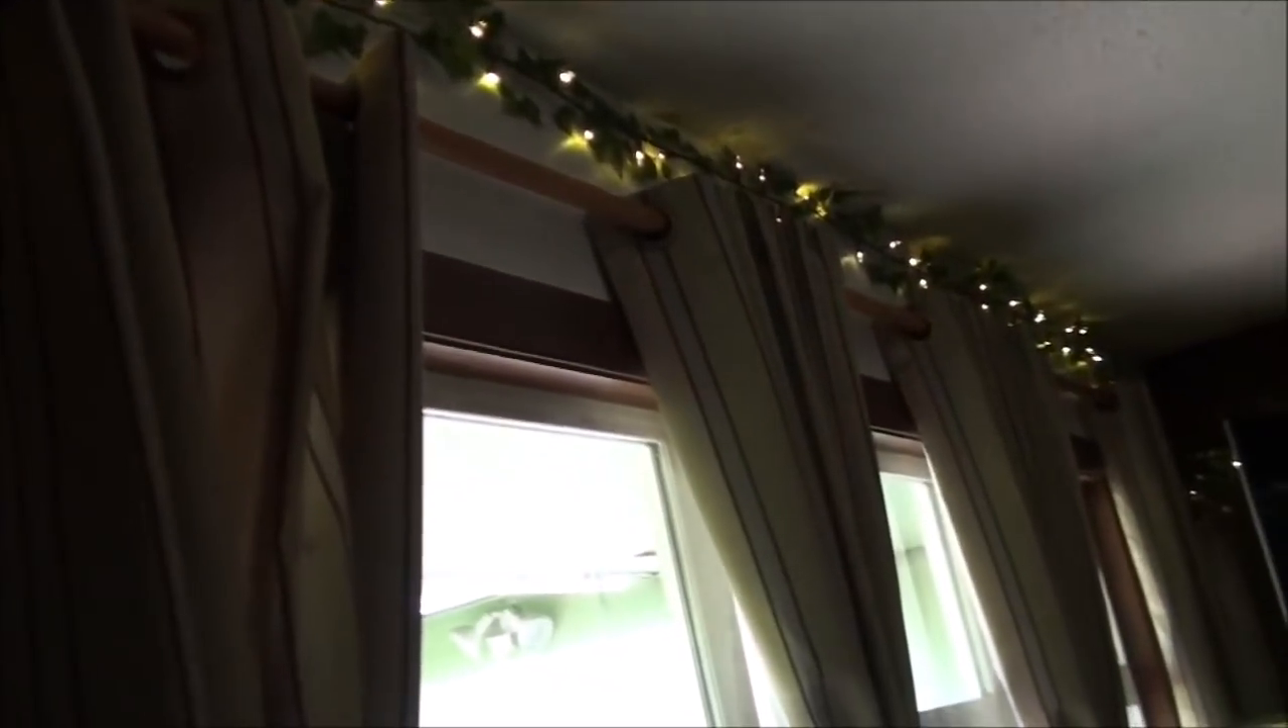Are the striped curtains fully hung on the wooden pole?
Yes.